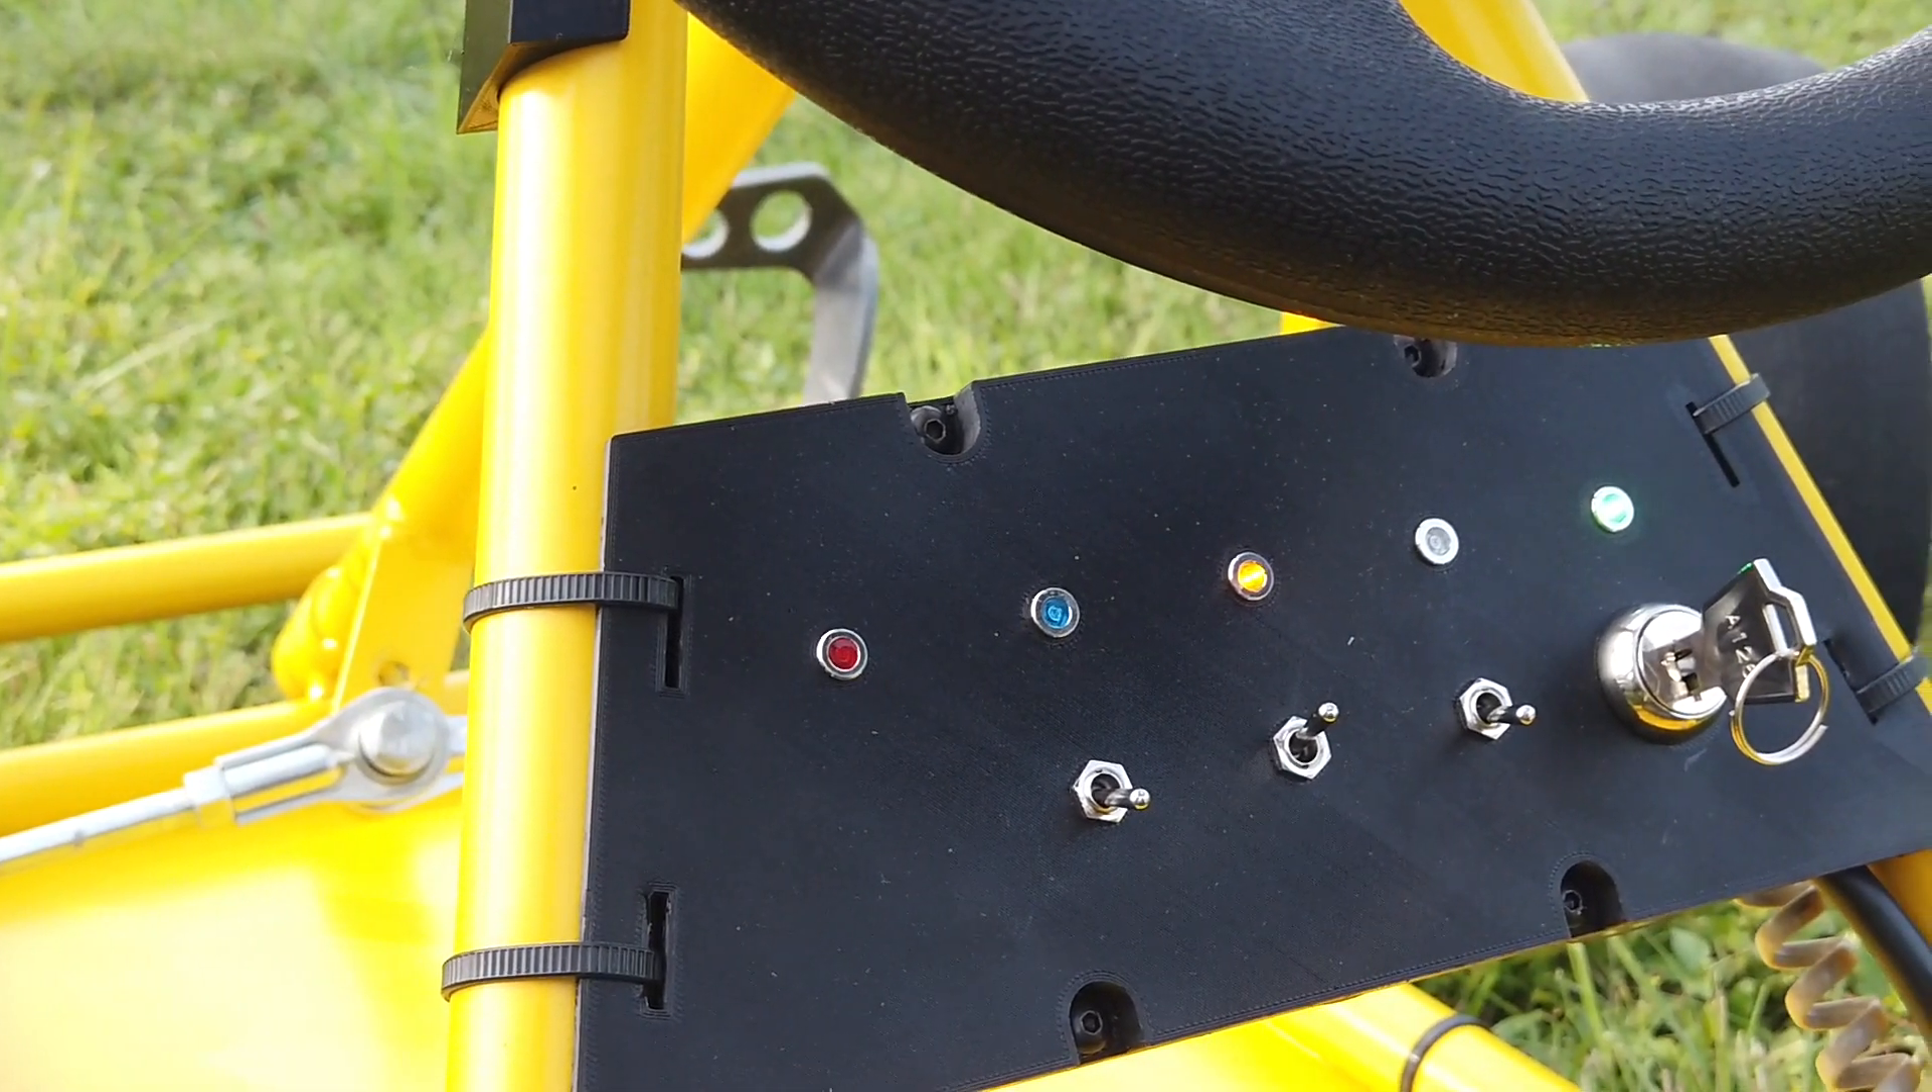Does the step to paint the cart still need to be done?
No.